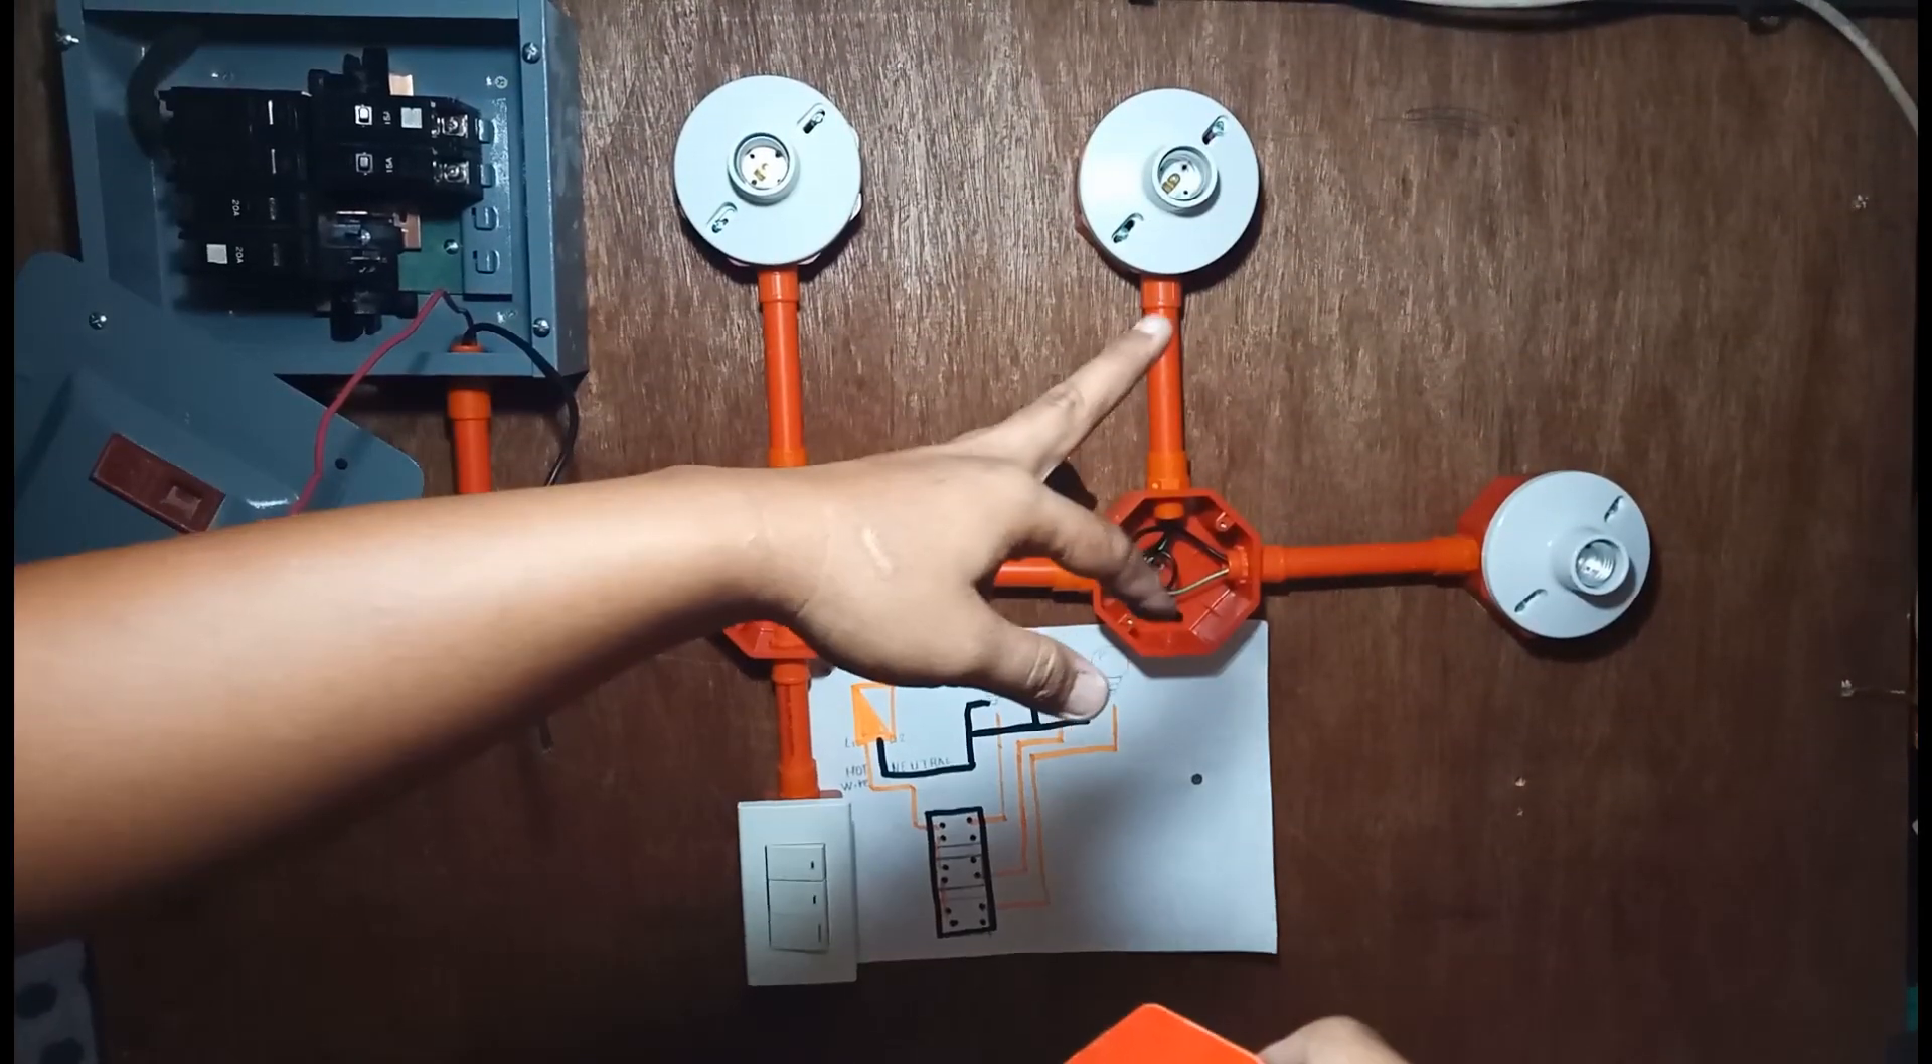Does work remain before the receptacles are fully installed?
No.